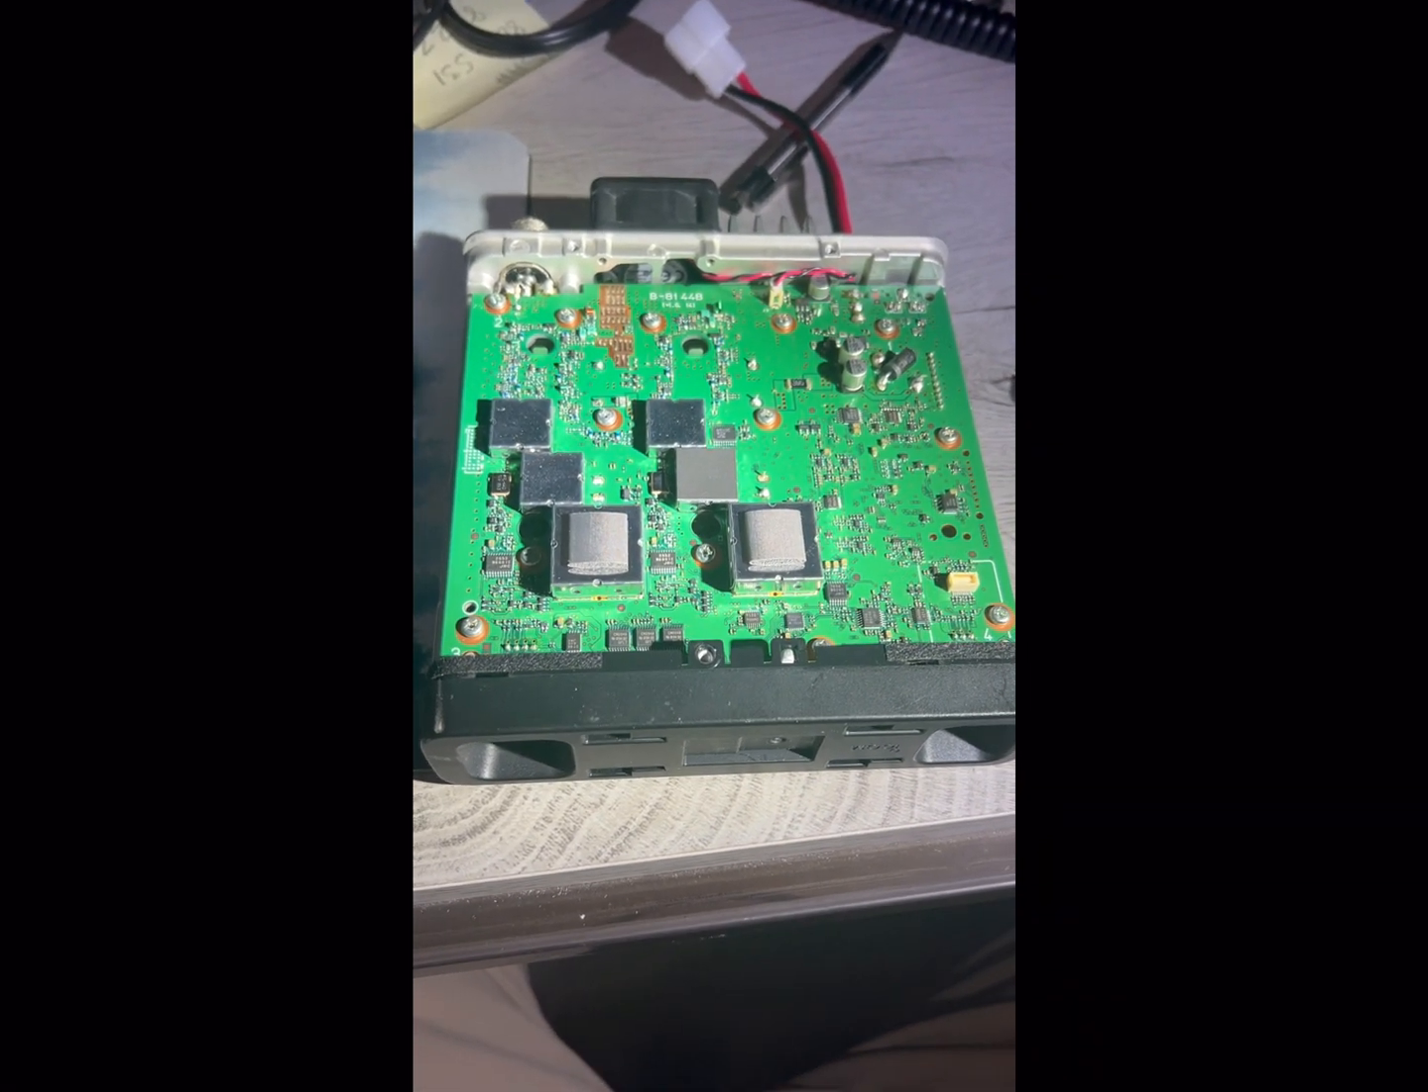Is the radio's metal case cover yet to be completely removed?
No.